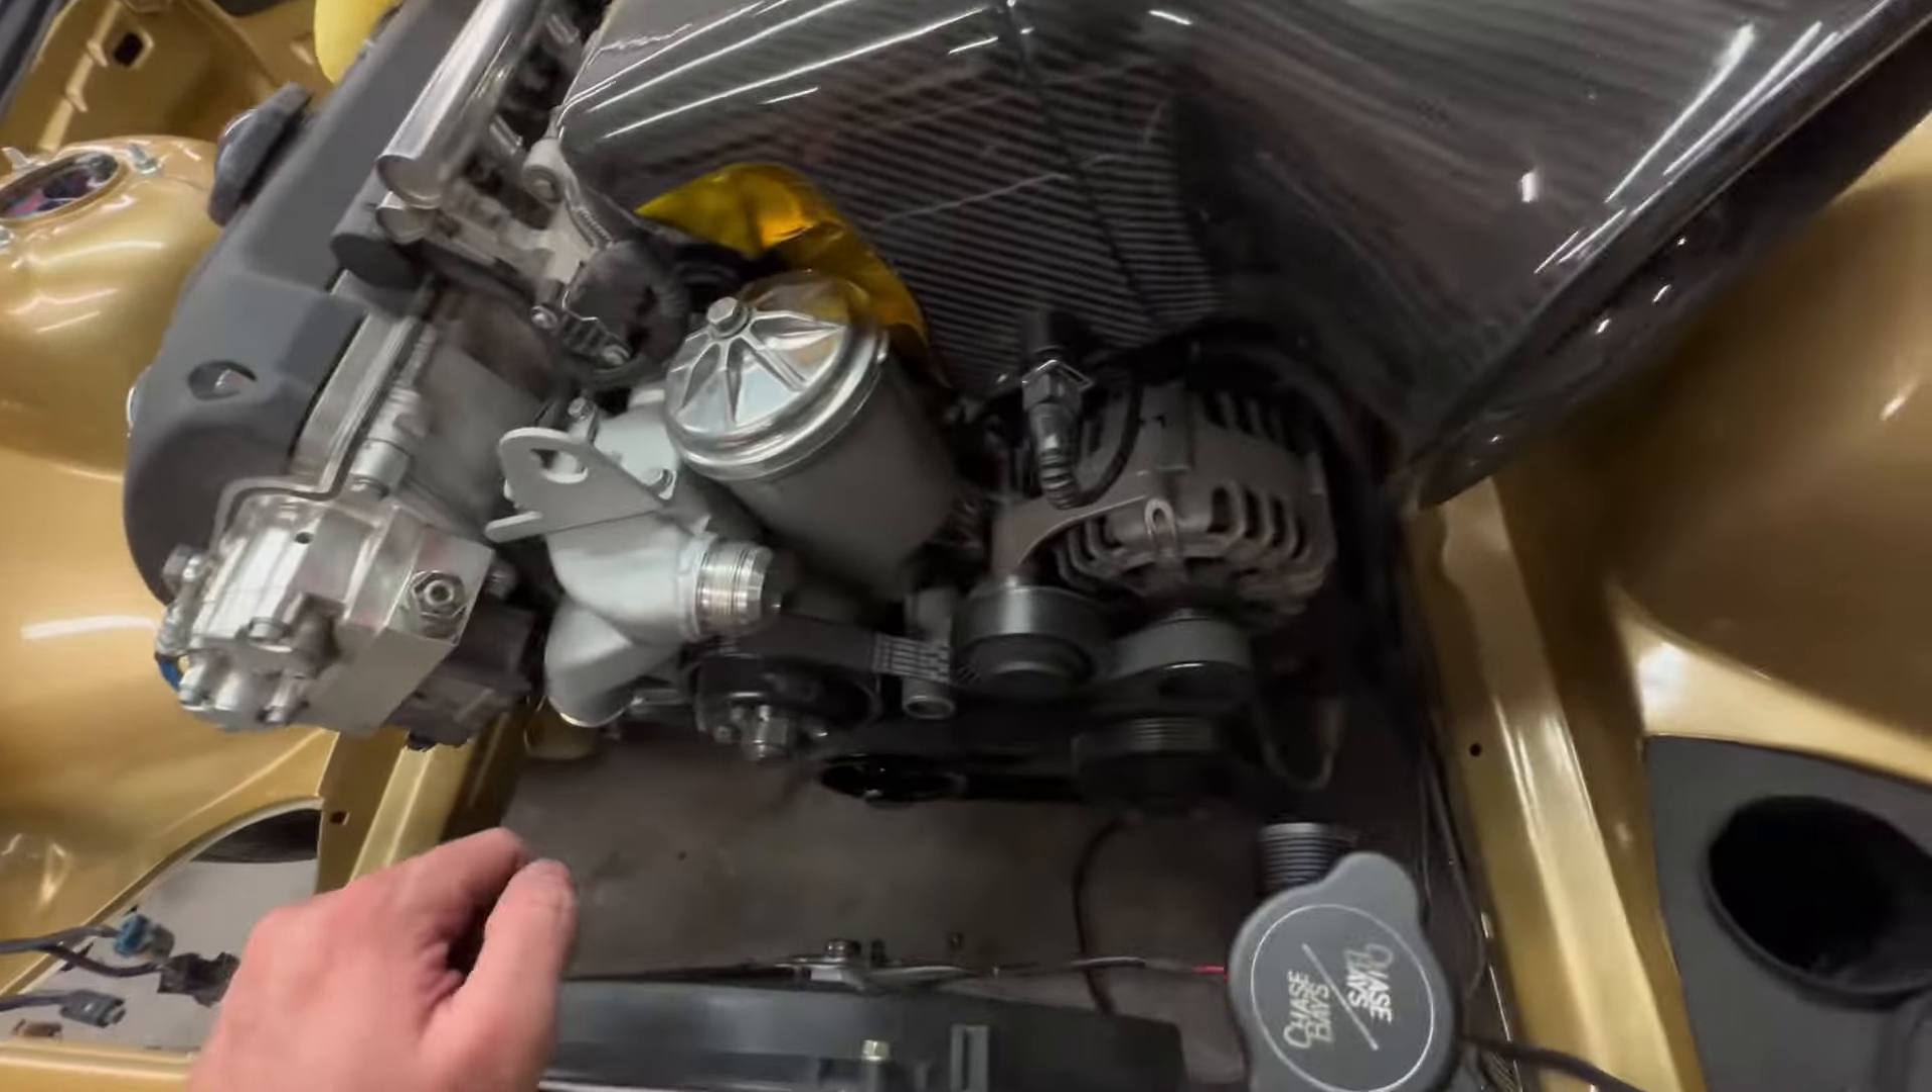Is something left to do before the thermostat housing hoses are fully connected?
Yes.